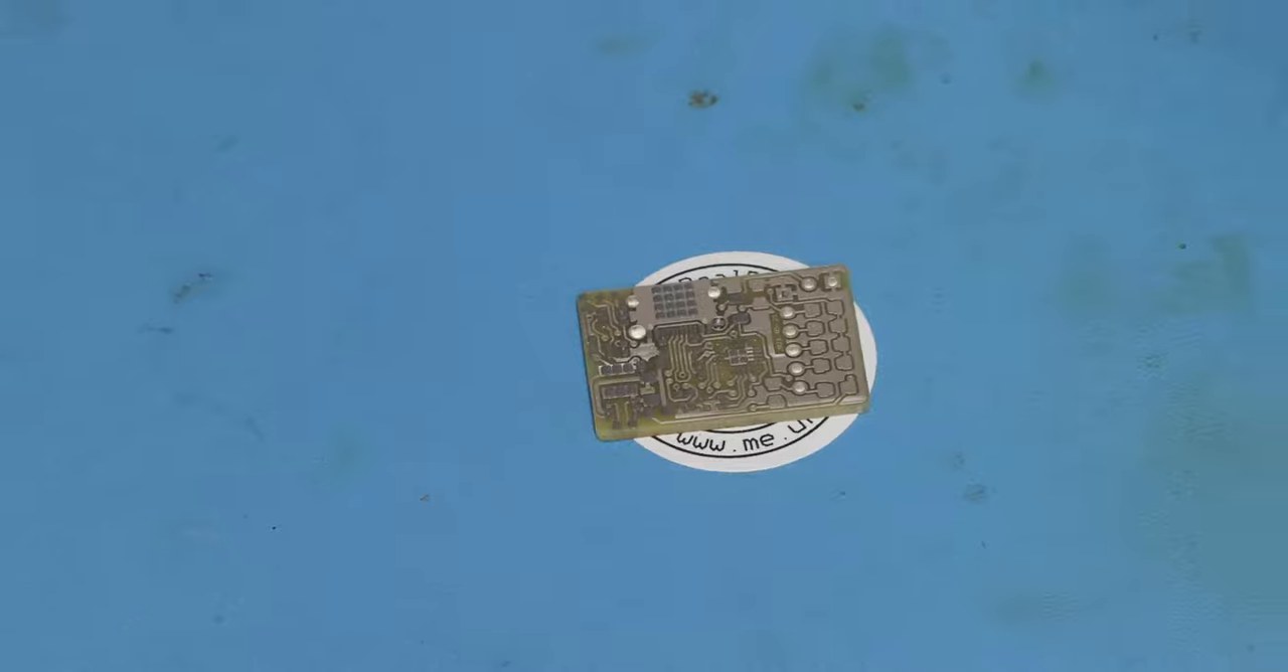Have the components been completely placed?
No.